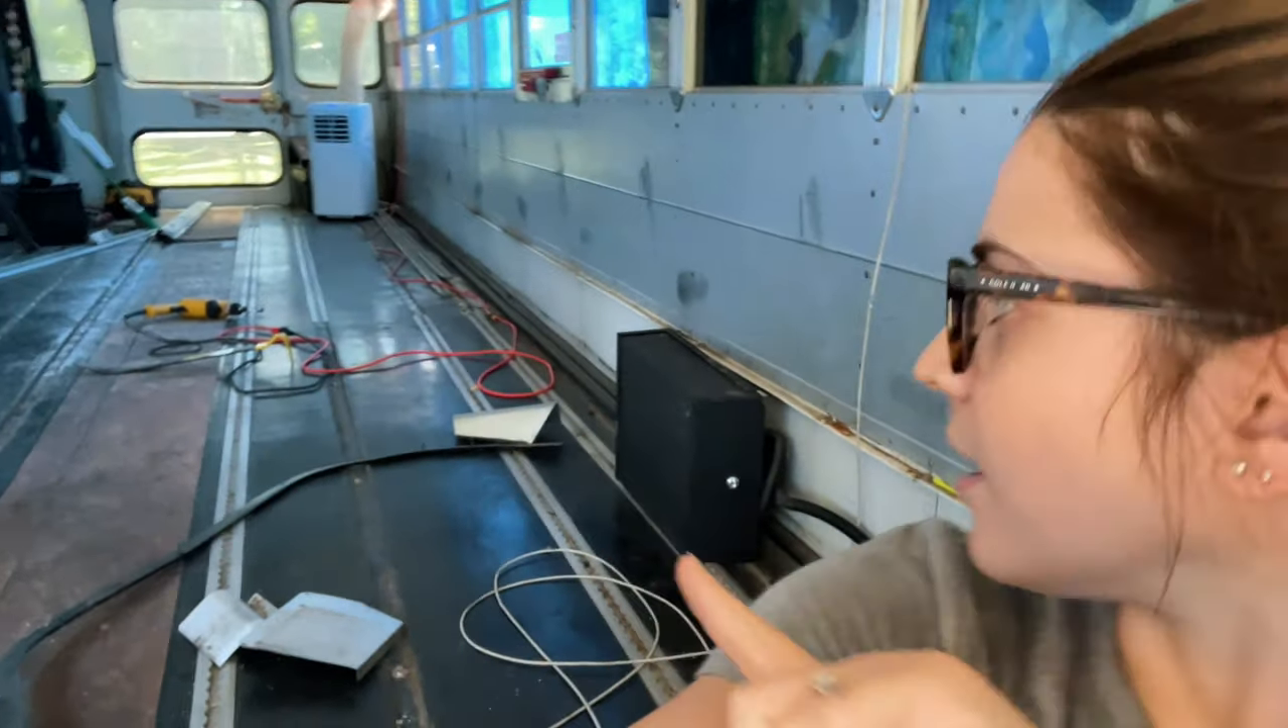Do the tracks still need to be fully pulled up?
Yes.